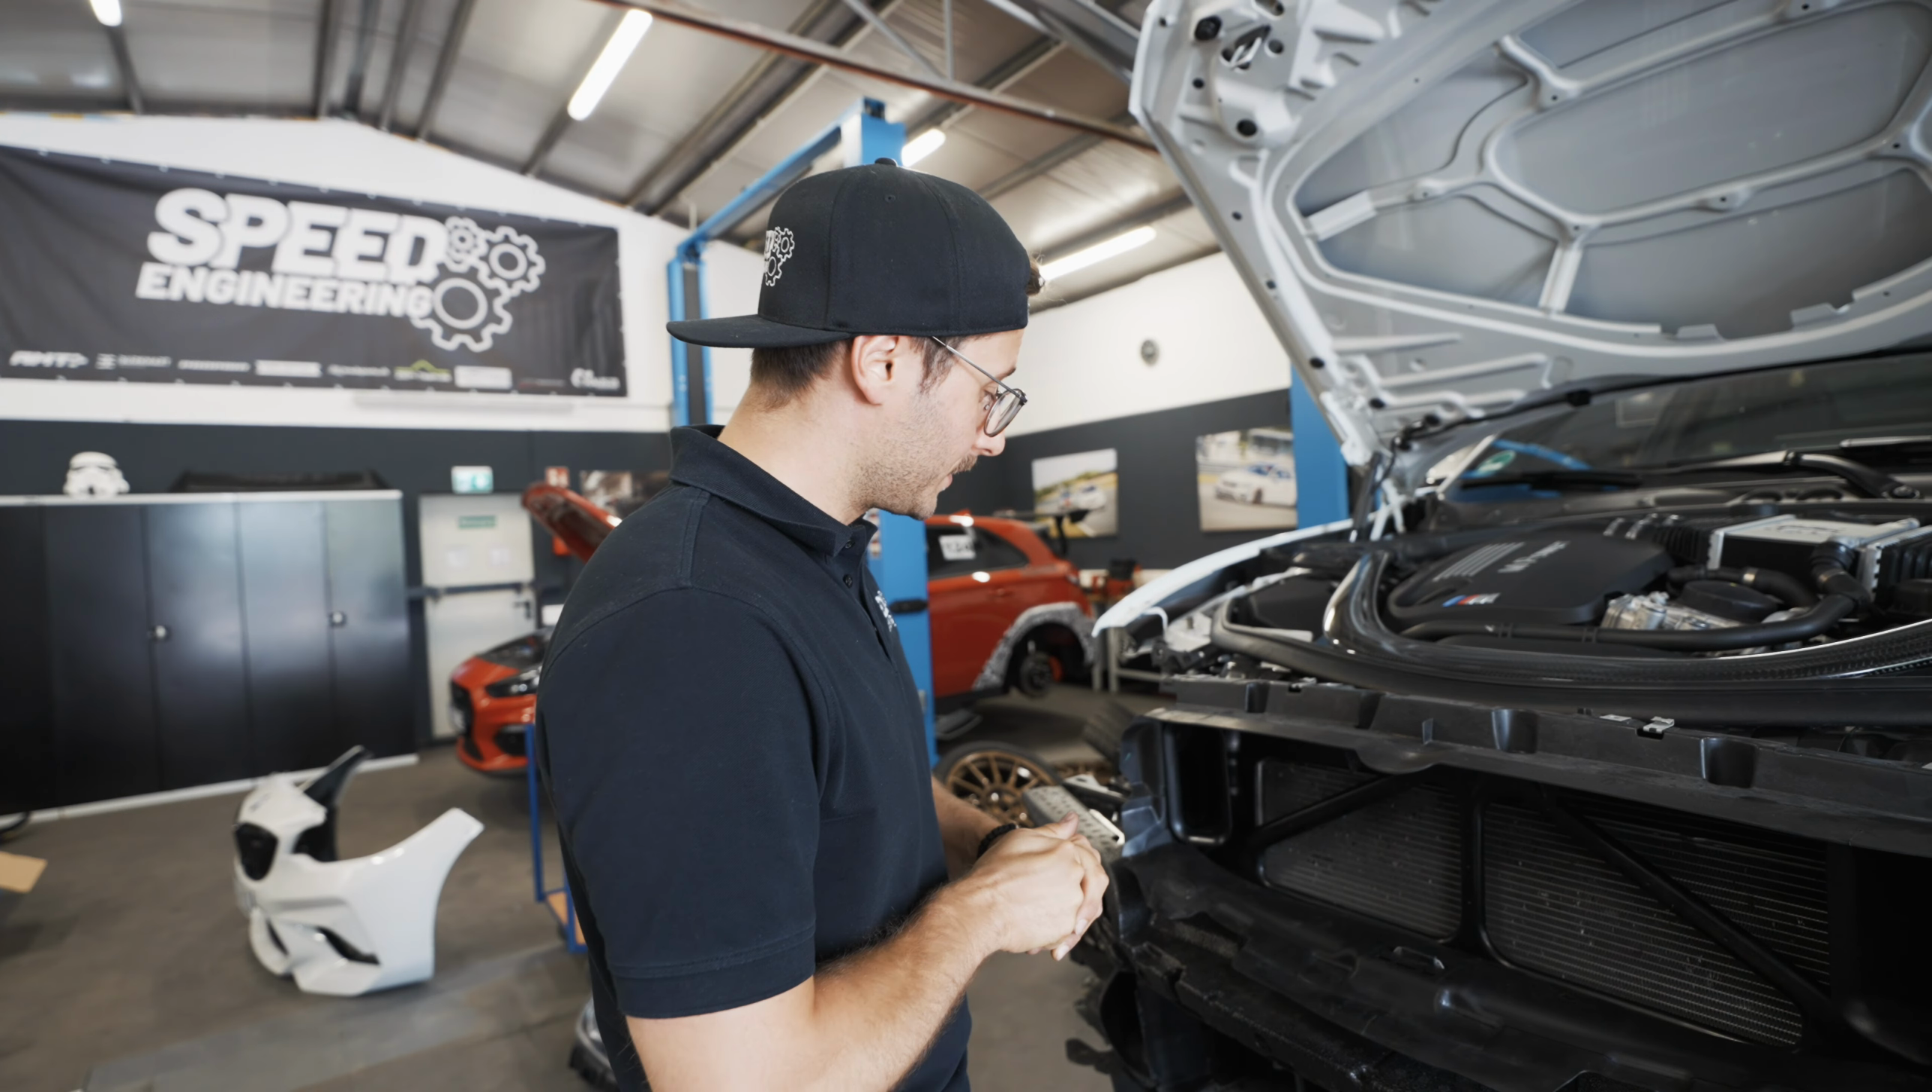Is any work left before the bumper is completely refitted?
Yes.